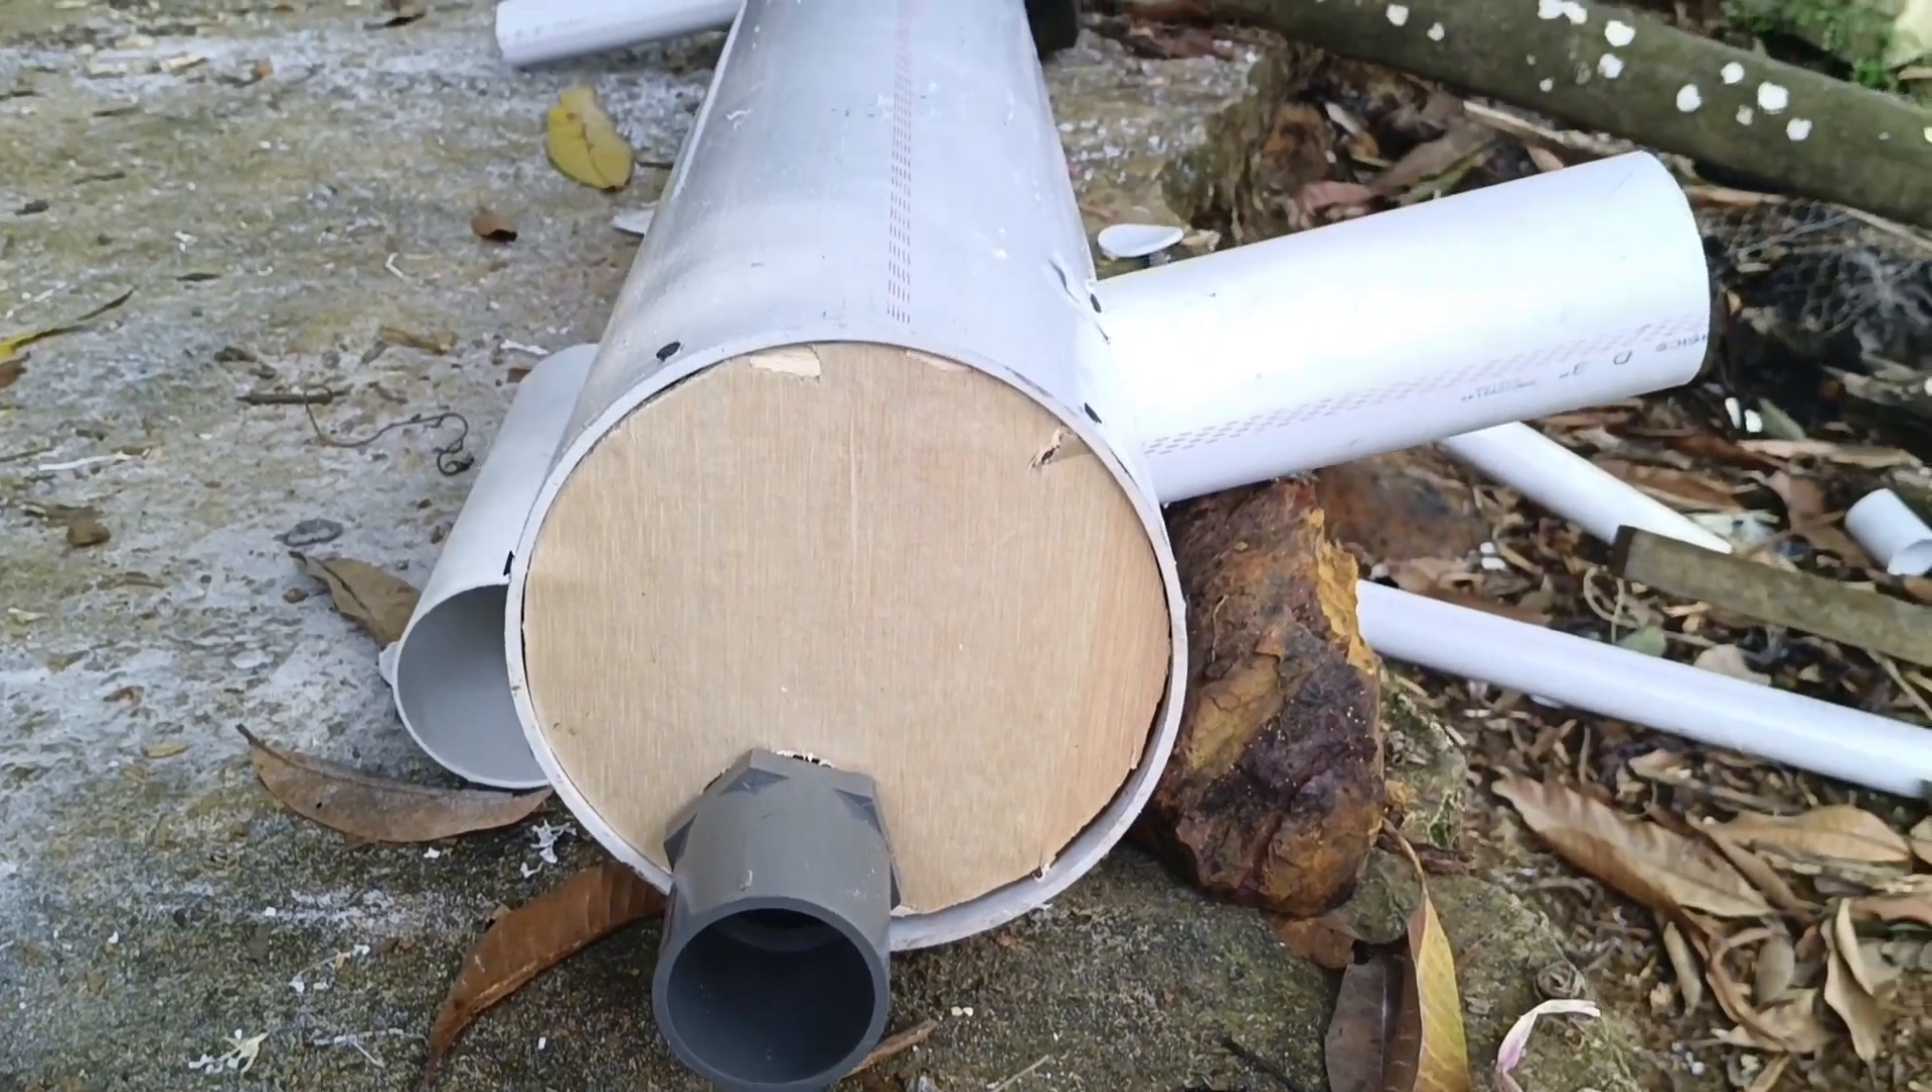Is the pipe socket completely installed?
Yes.